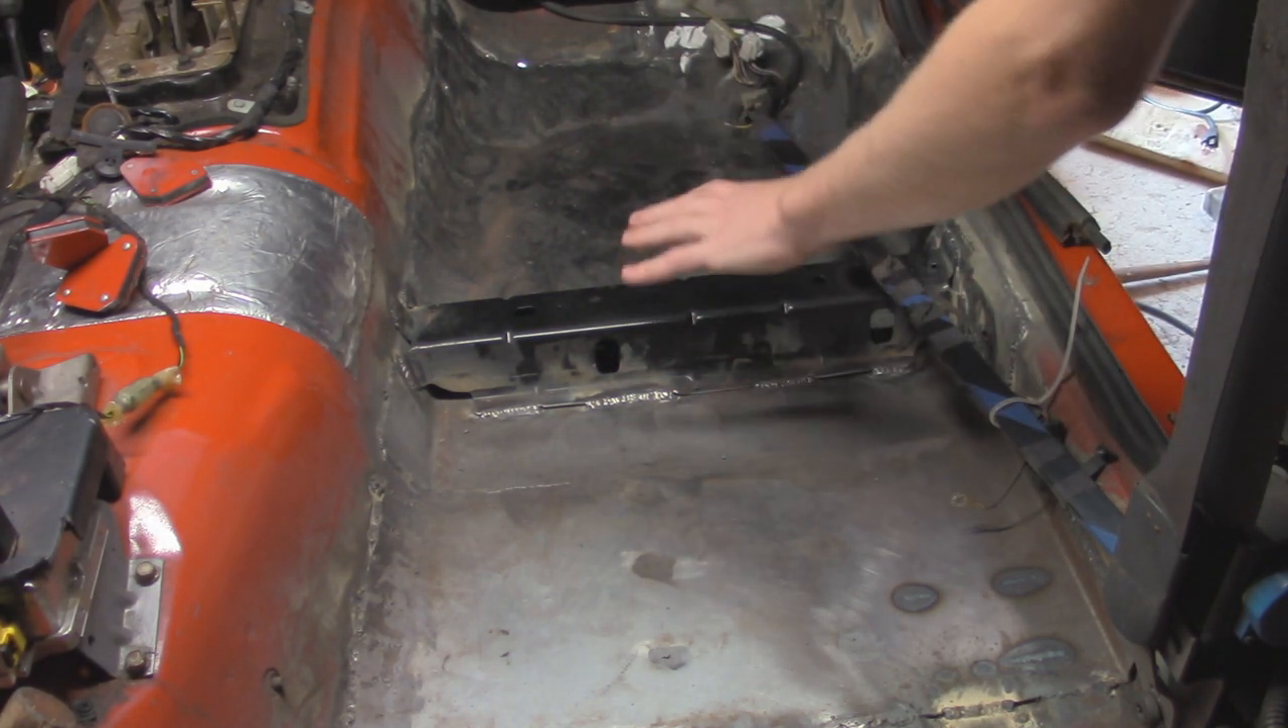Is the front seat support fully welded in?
Yes.